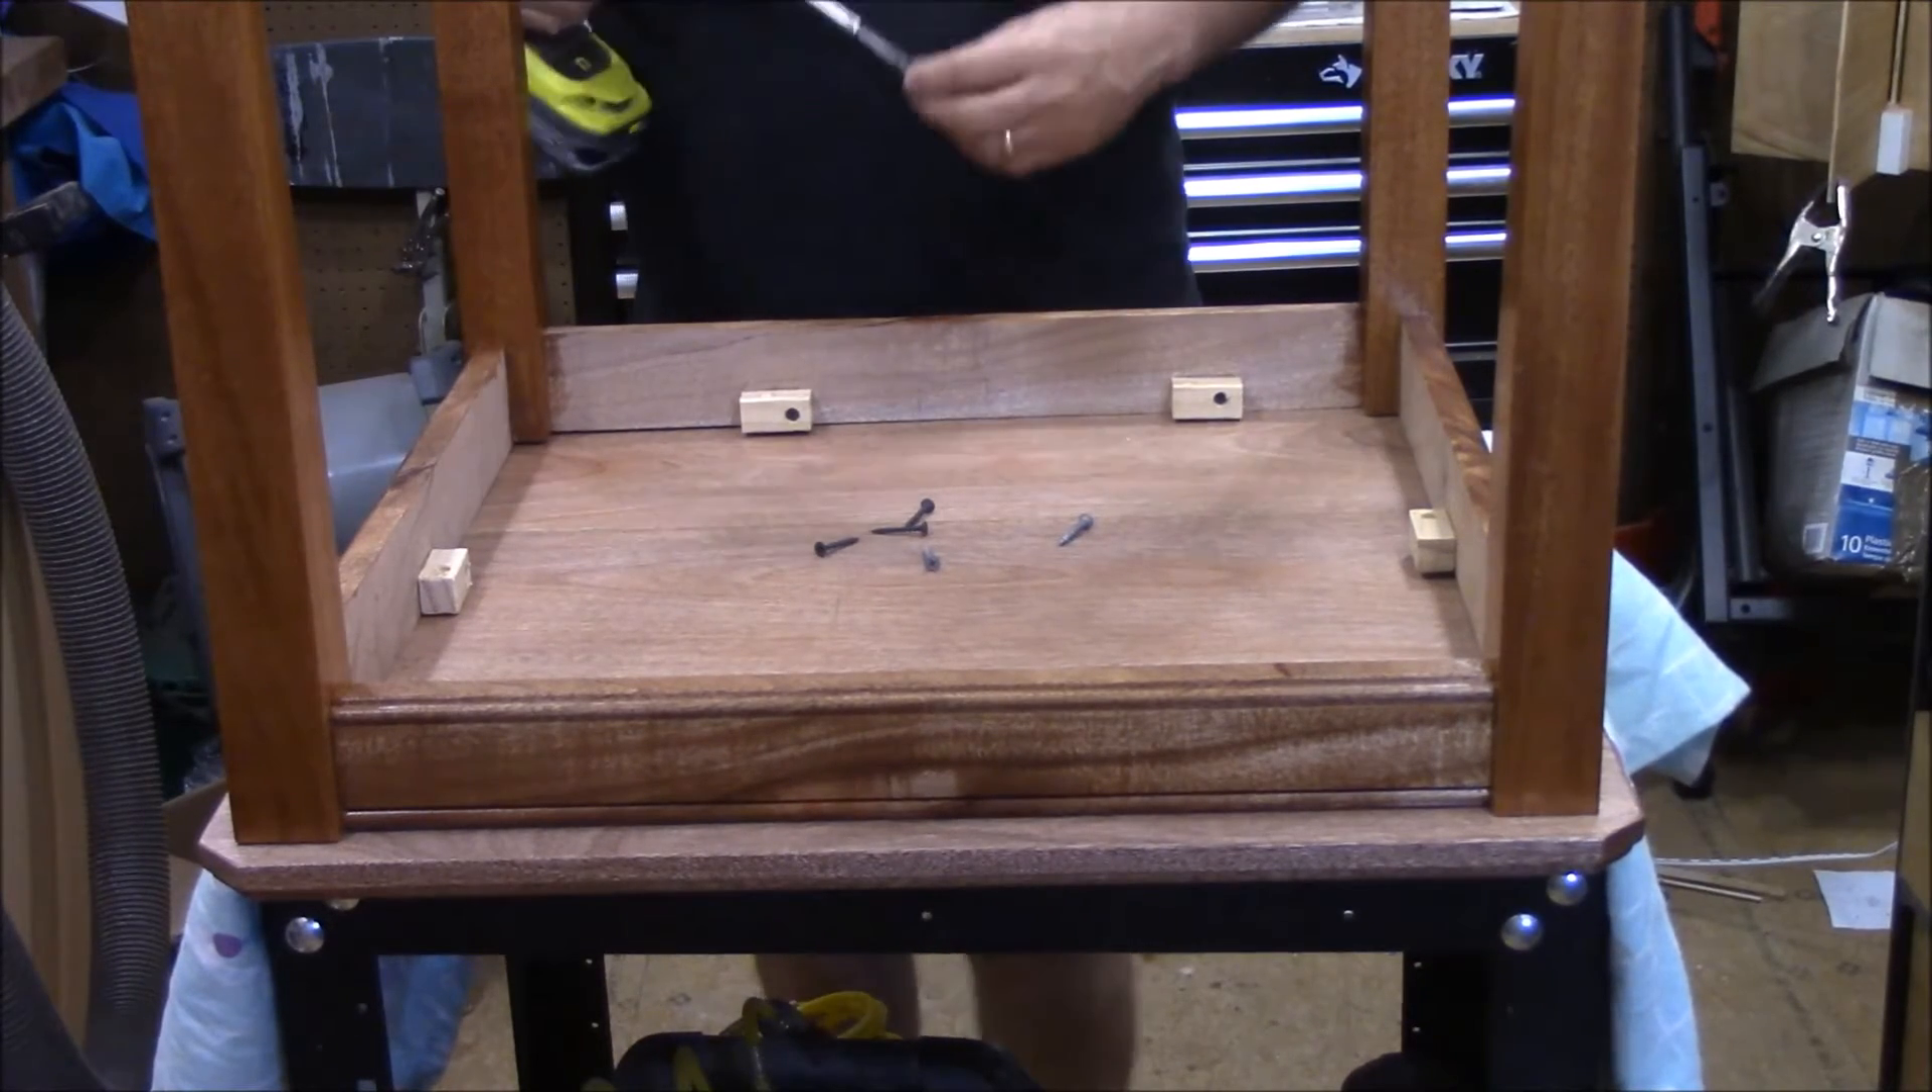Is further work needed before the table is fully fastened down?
Yes.